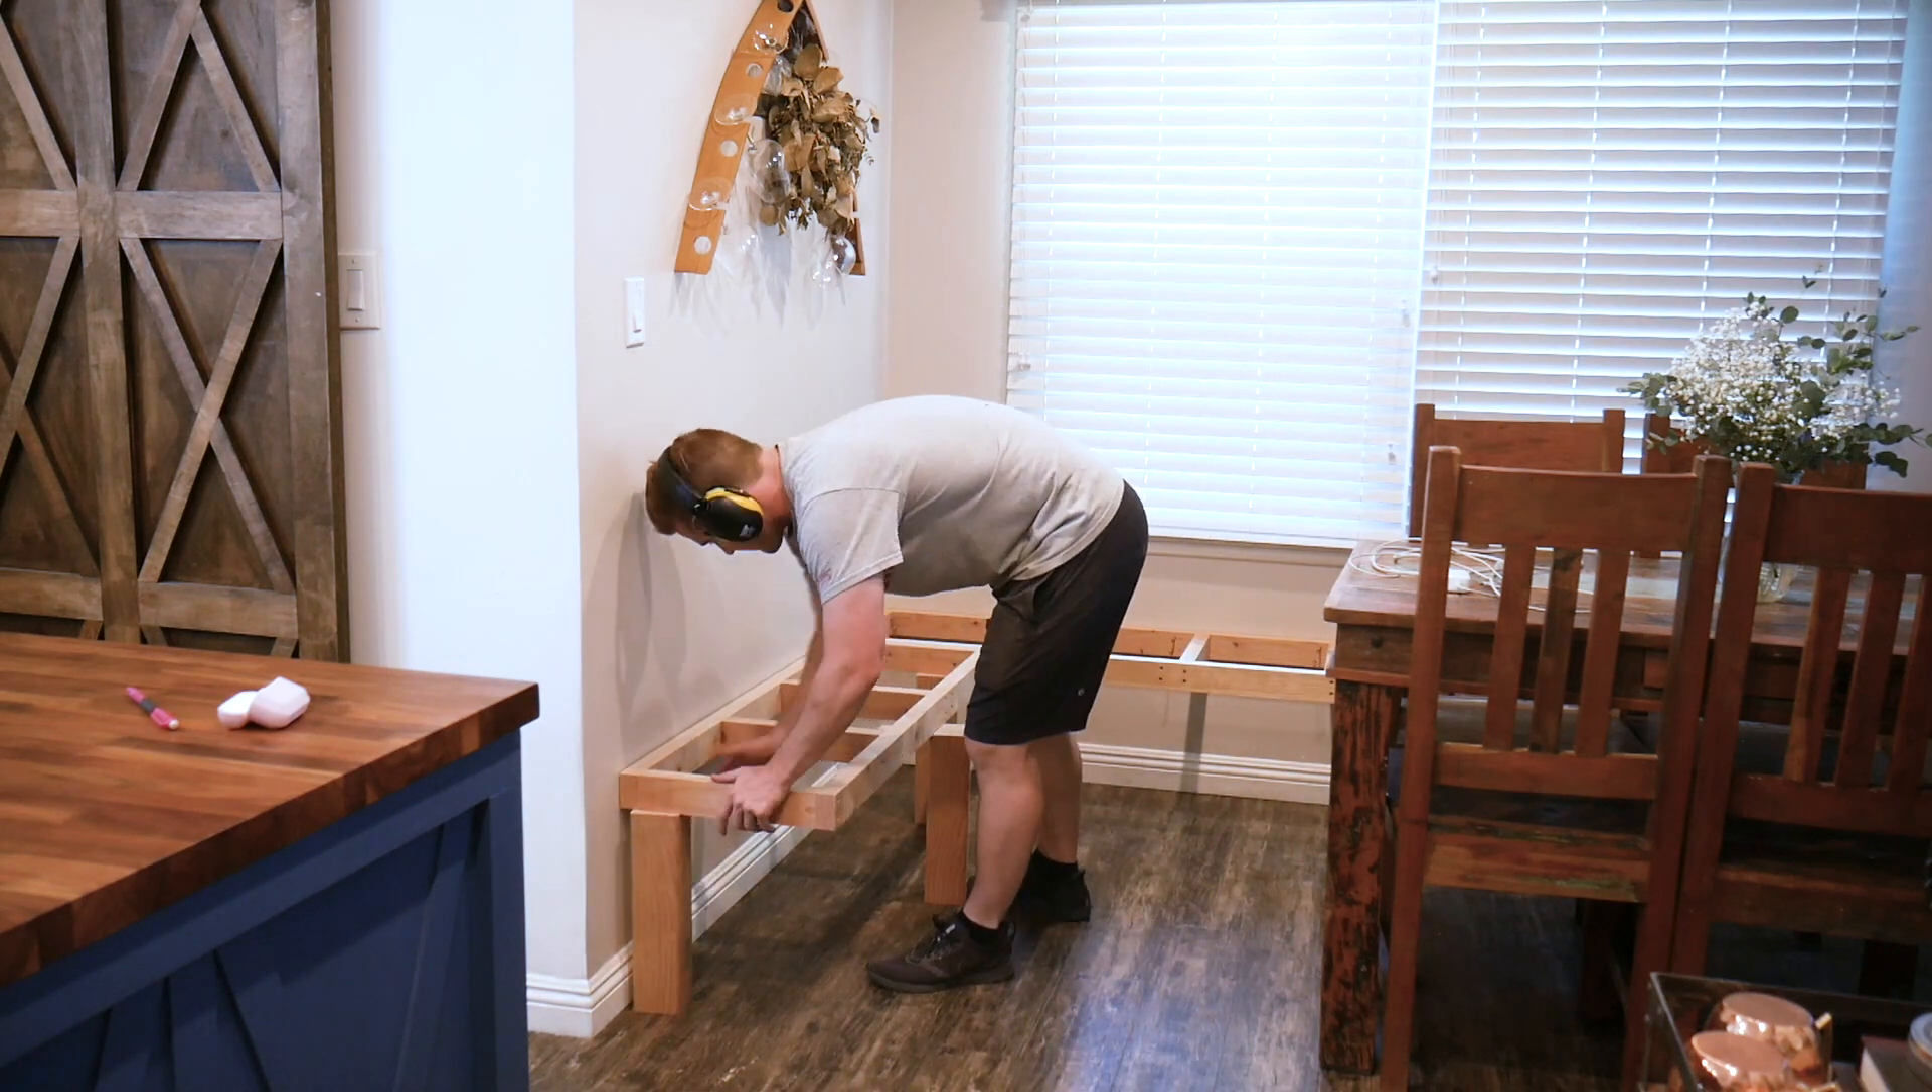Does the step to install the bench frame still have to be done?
Yes.